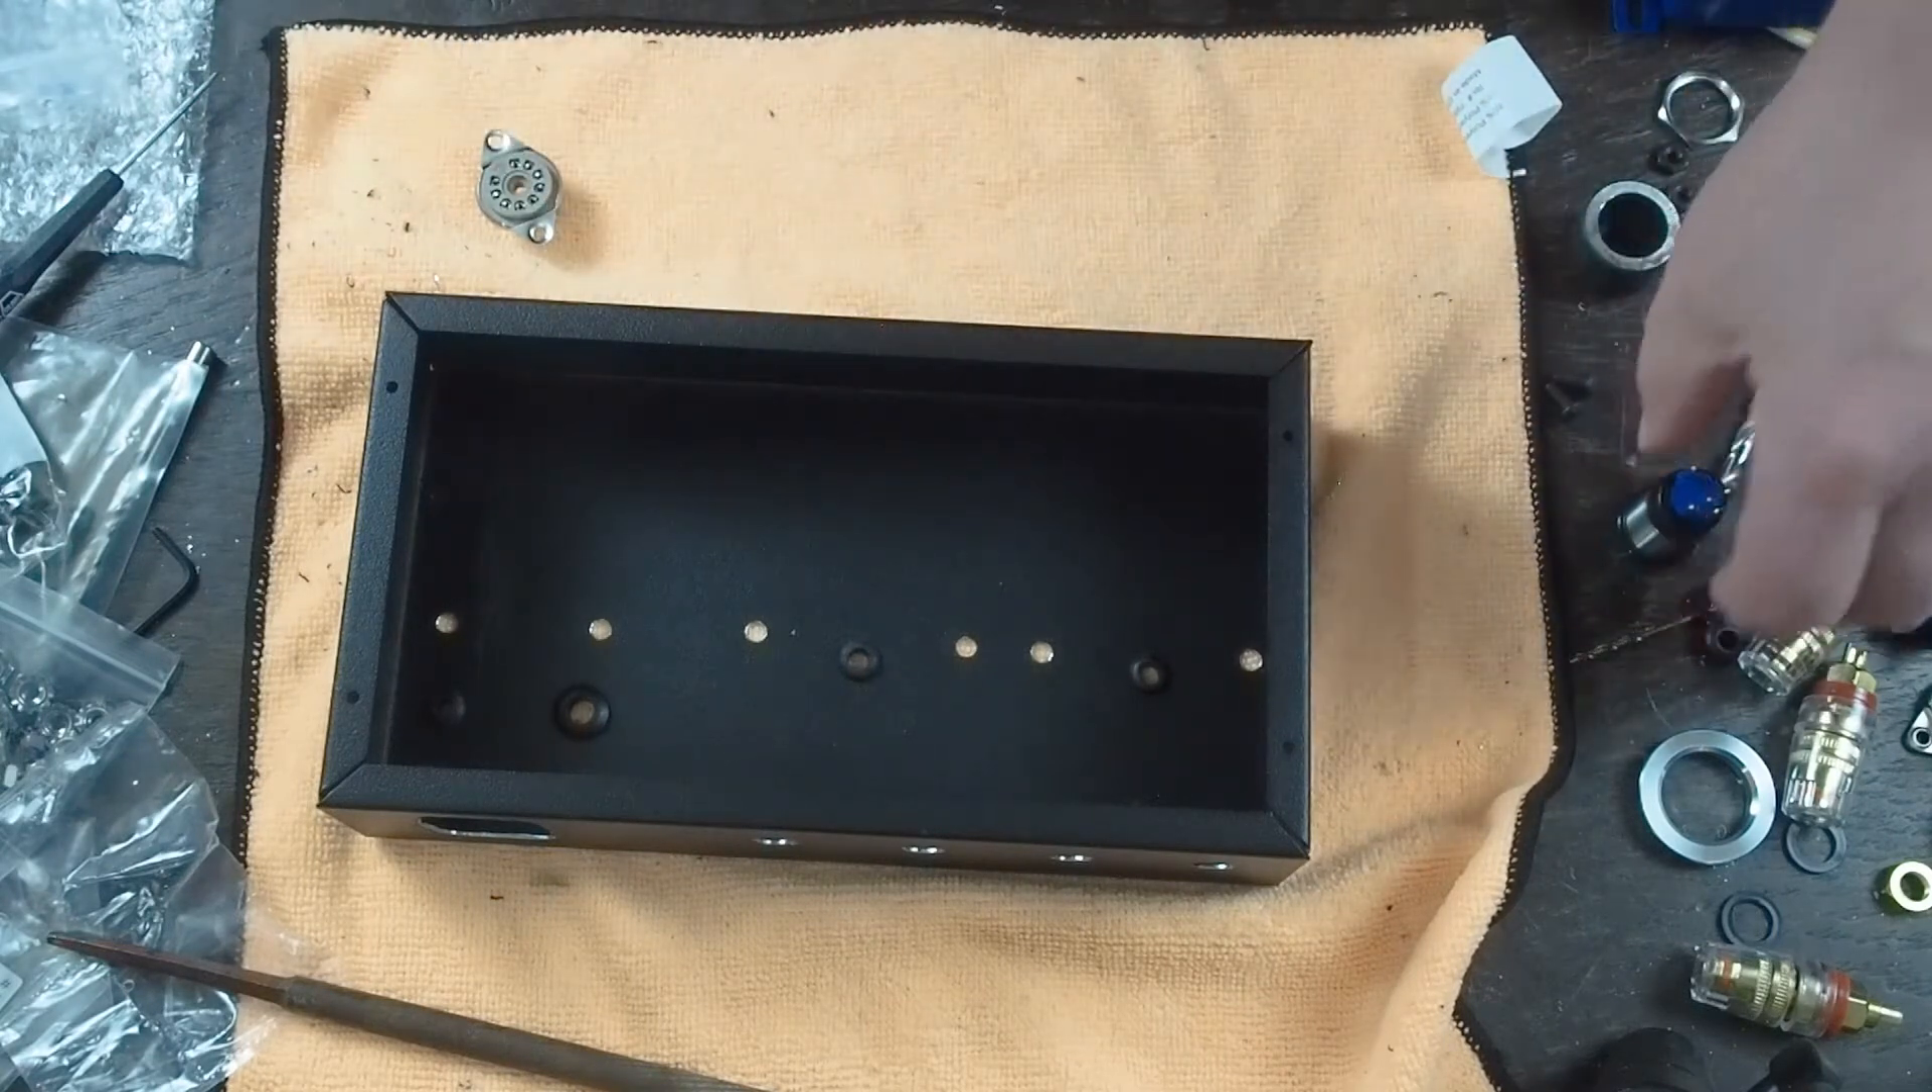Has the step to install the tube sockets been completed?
No.